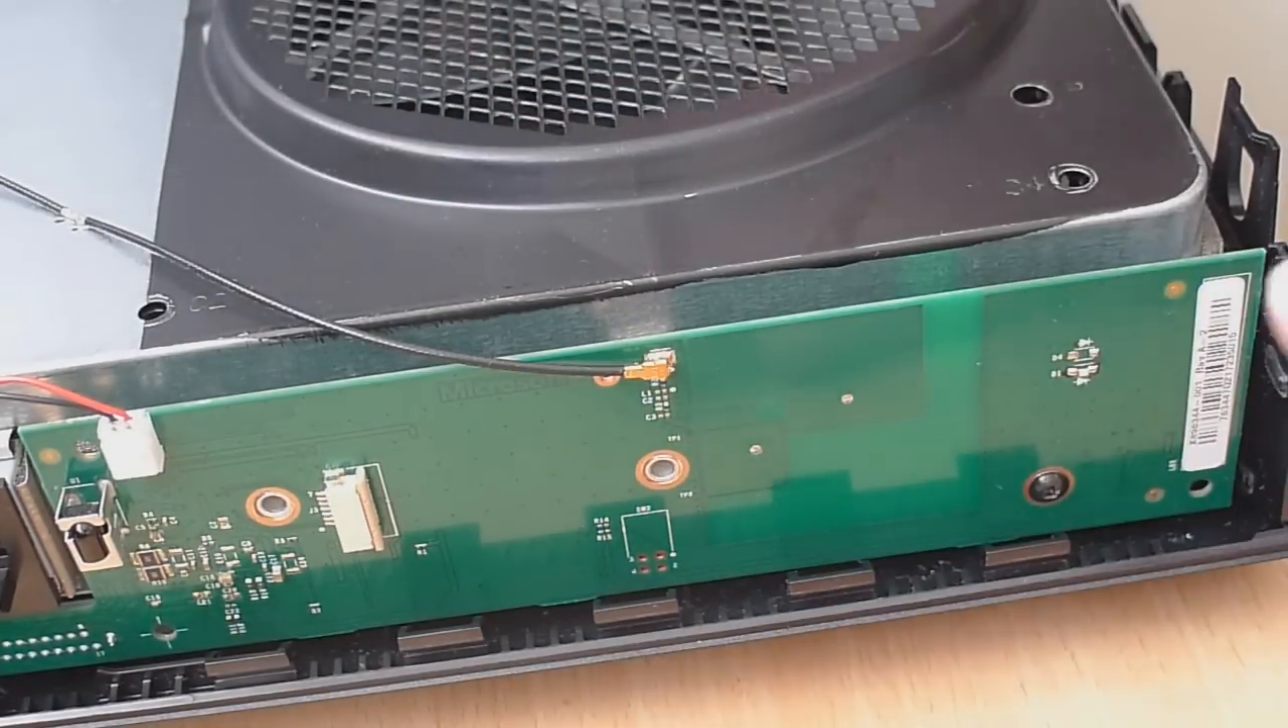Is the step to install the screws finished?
No.